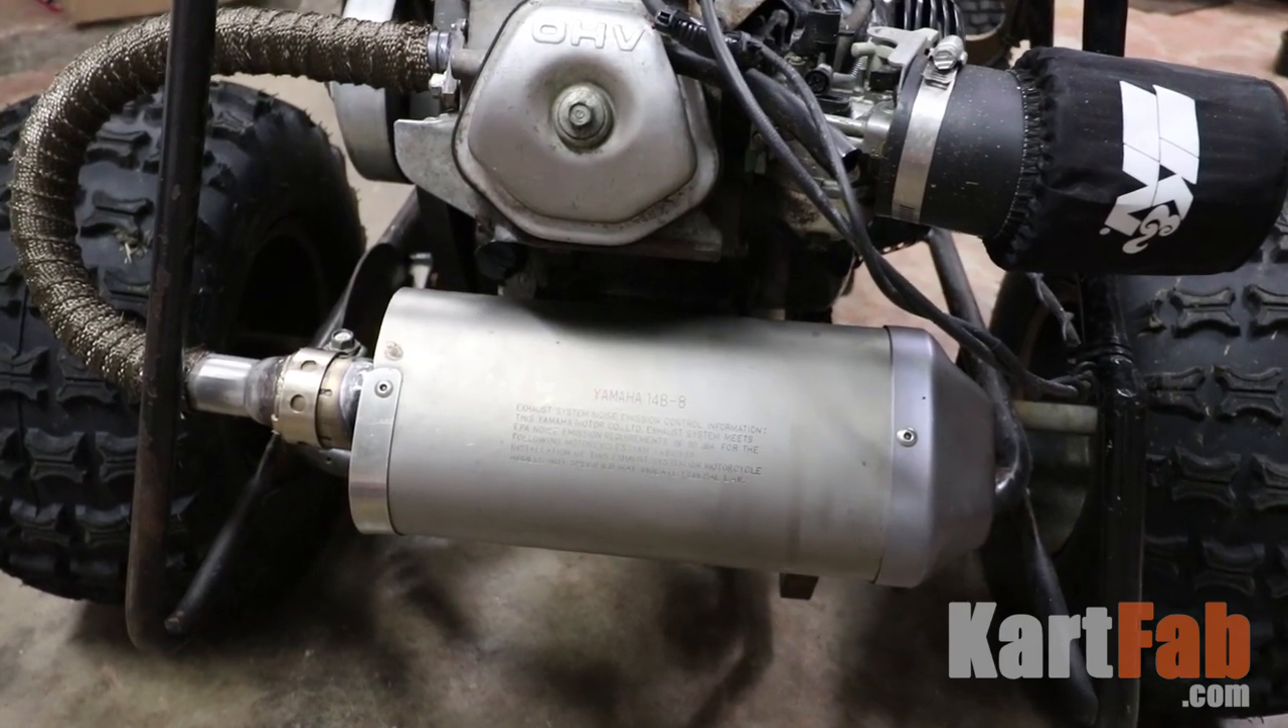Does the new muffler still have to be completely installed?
No.